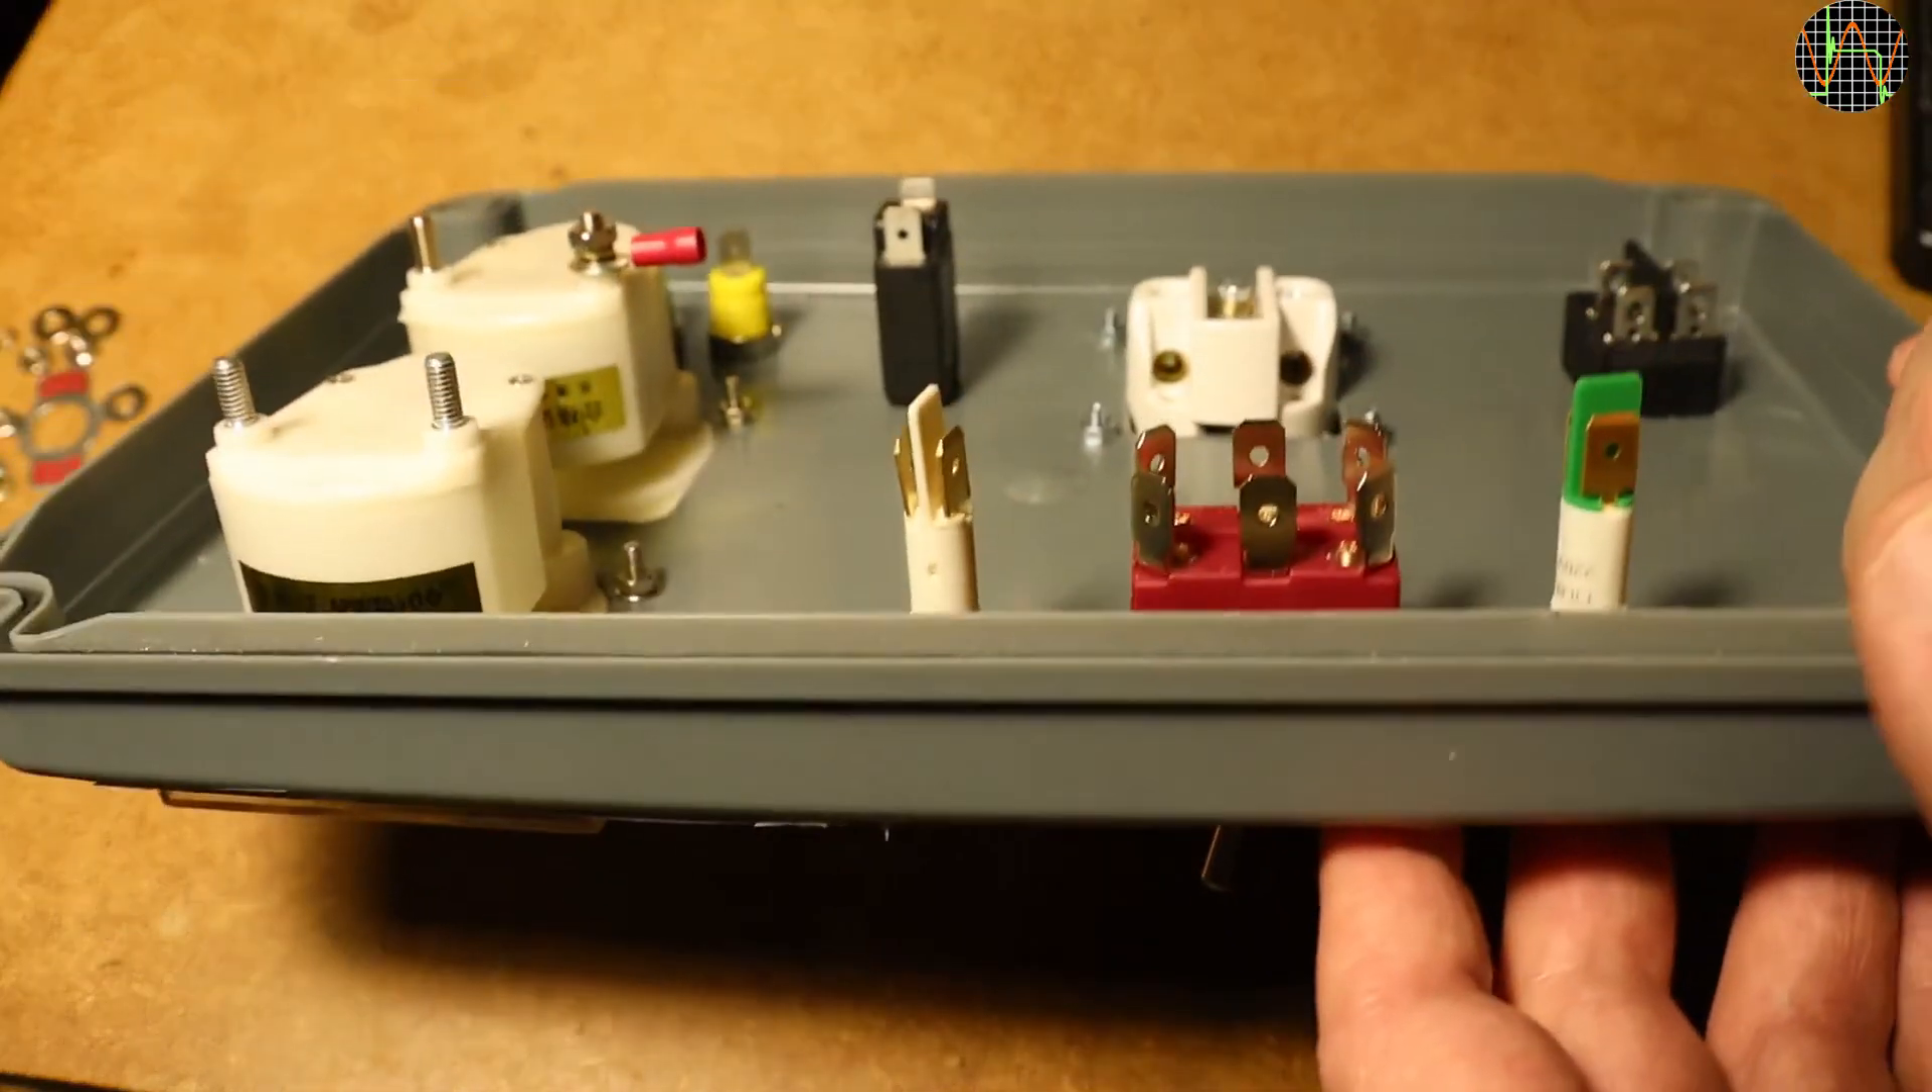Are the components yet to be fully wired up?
Yes.